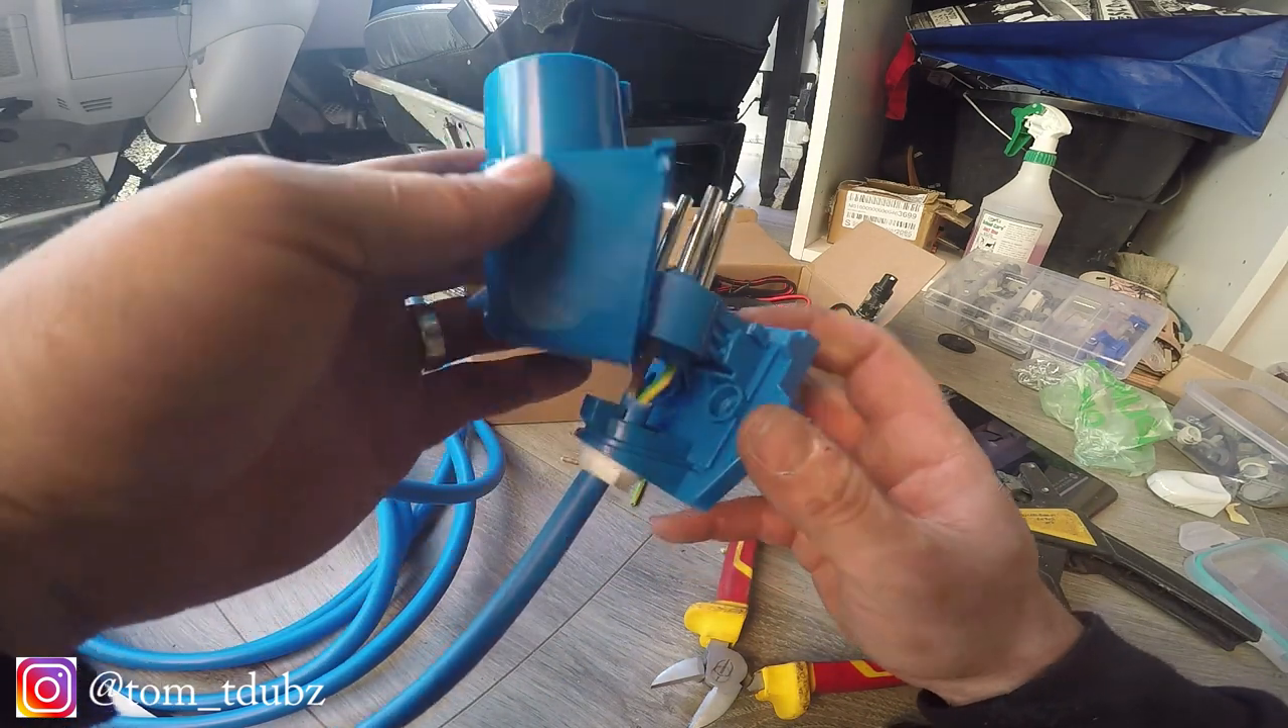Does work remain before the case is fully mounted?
Yes.